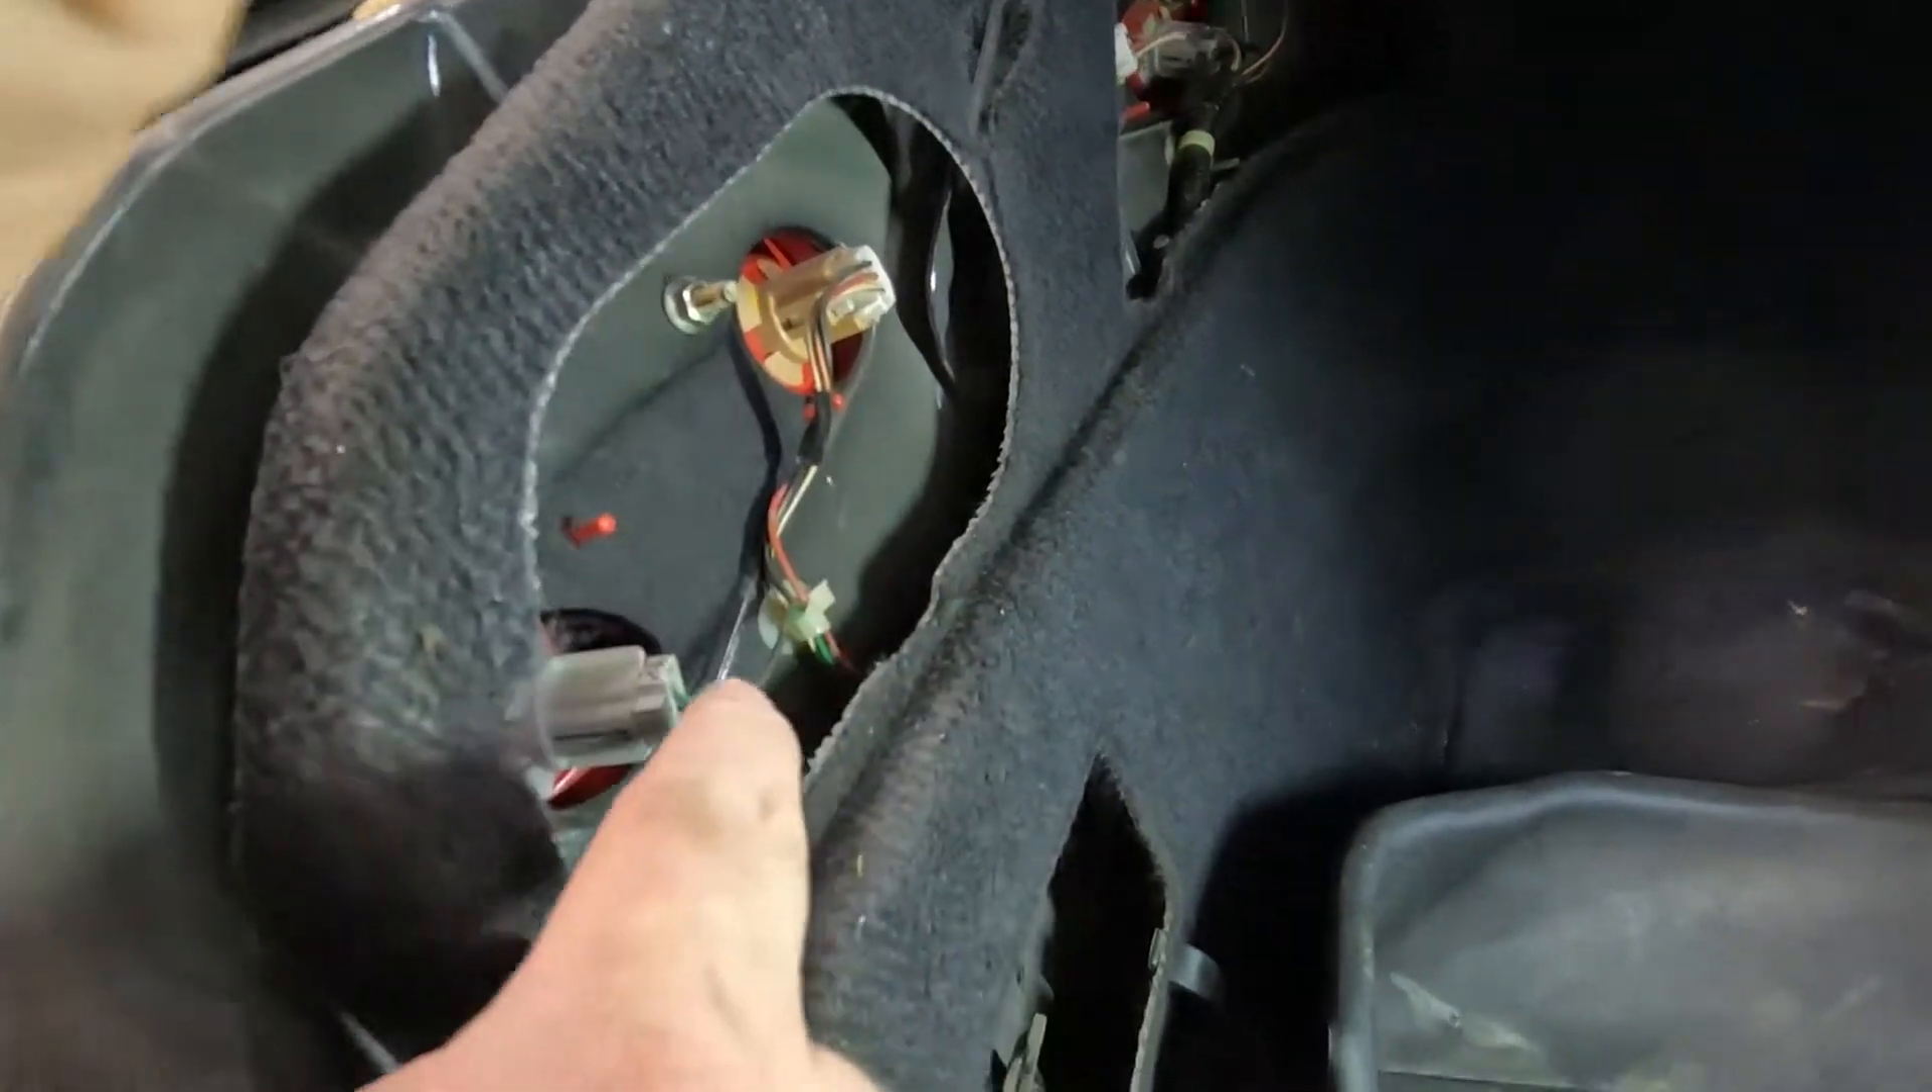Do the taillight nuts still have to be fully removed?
Yes.